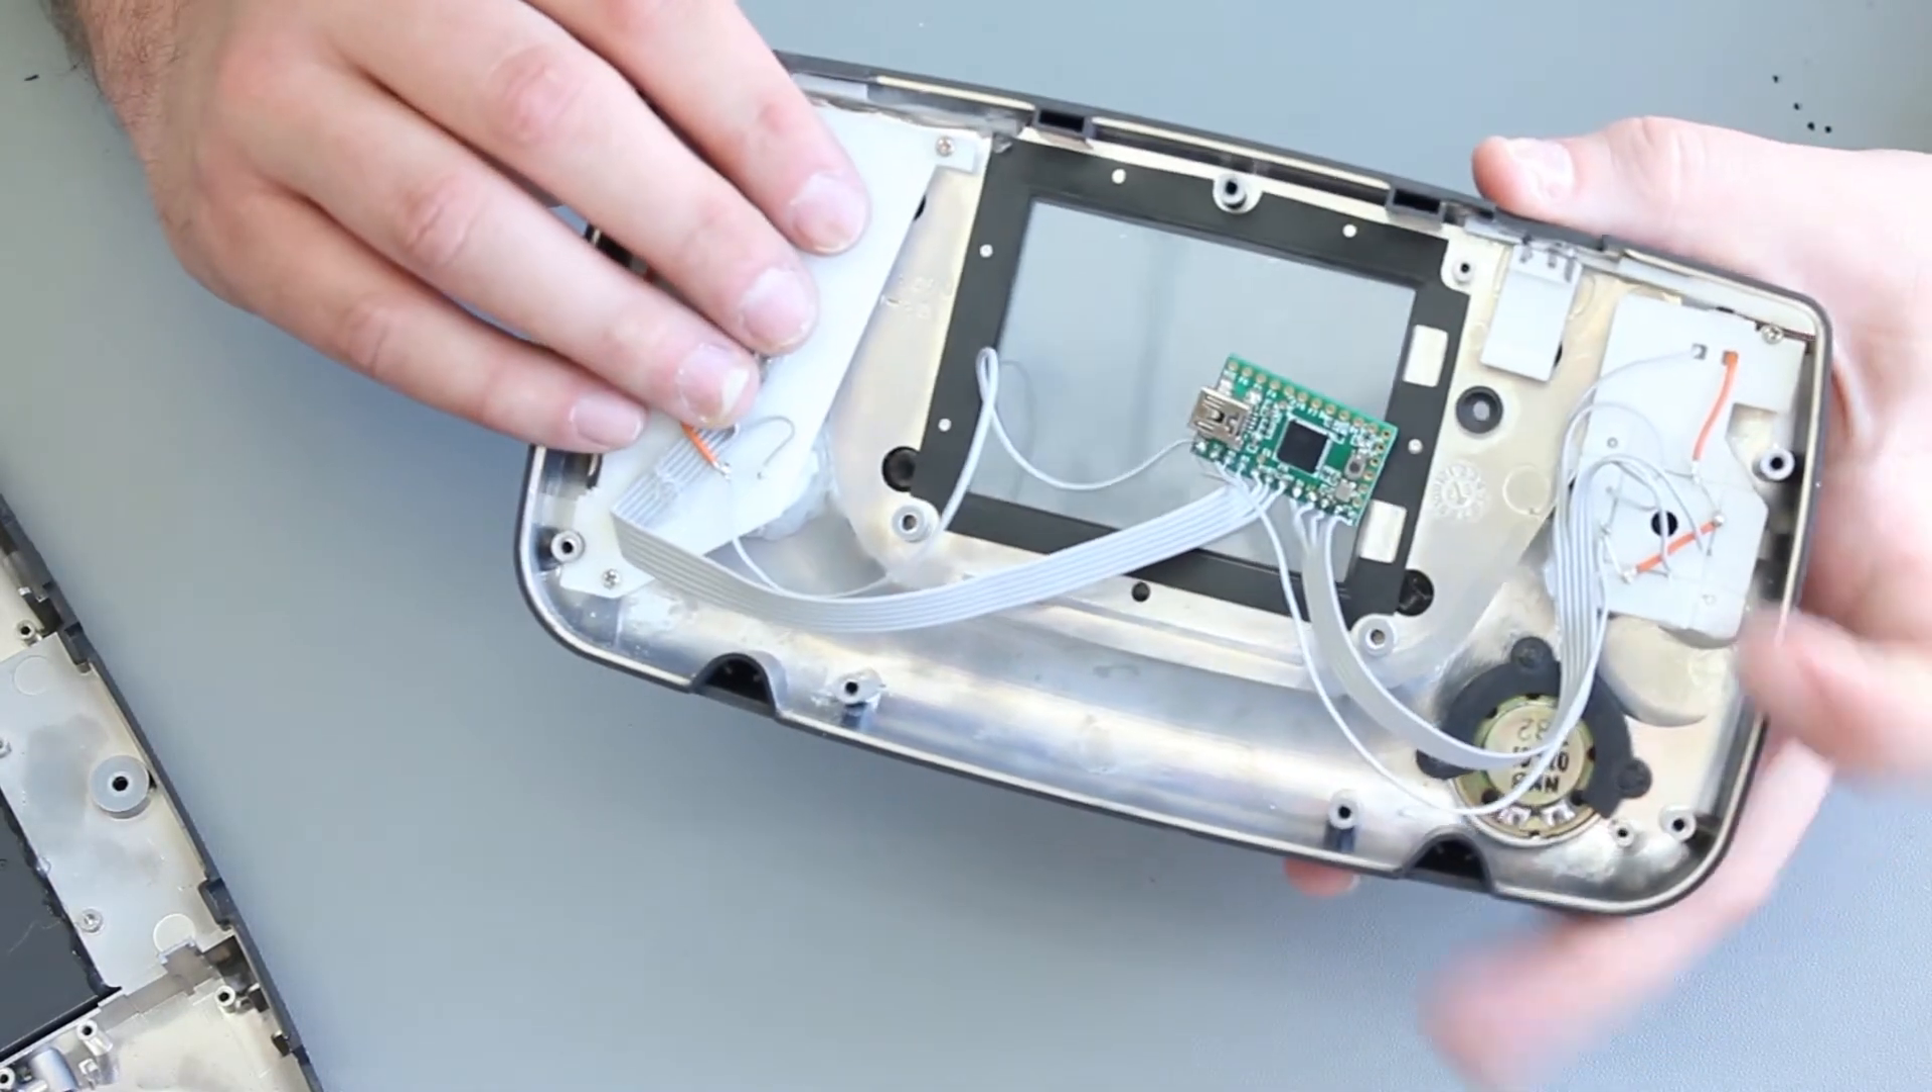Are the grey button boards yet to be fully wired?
No.